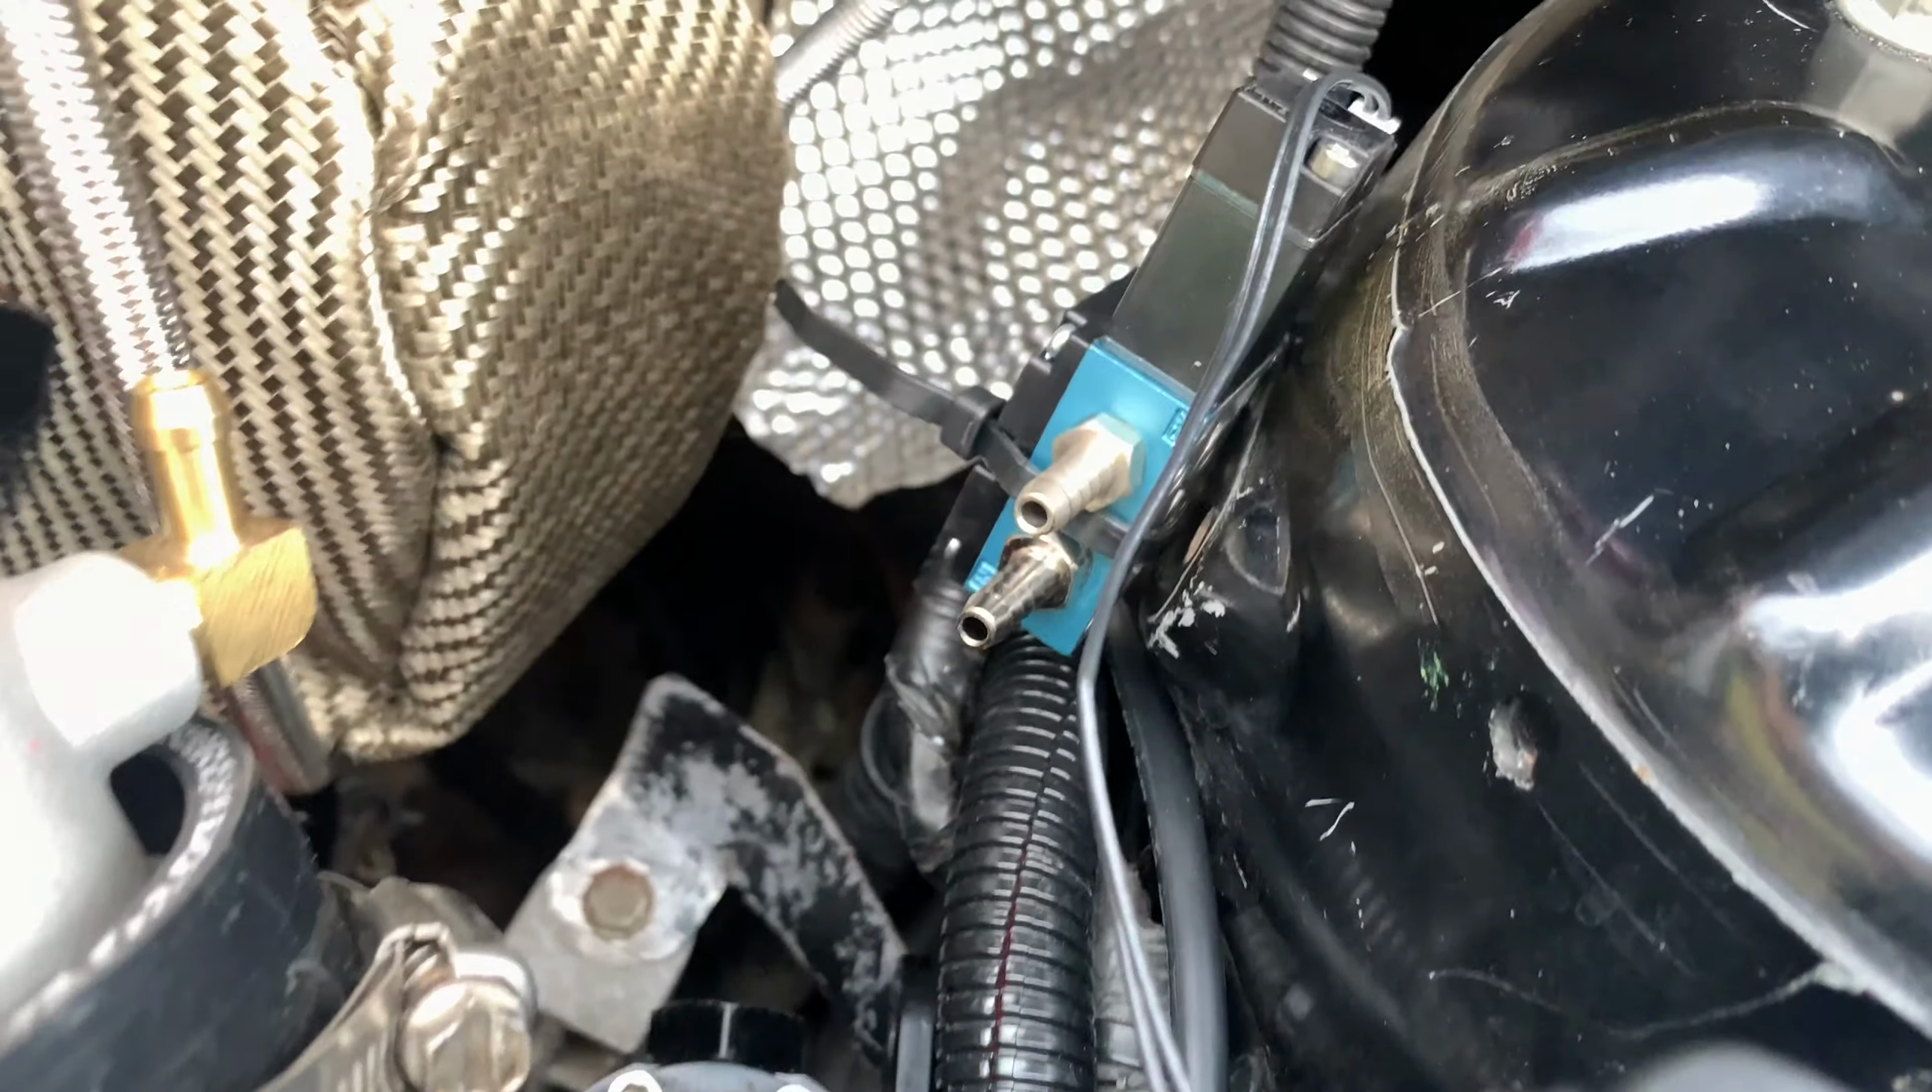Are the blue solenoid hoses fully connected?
No.